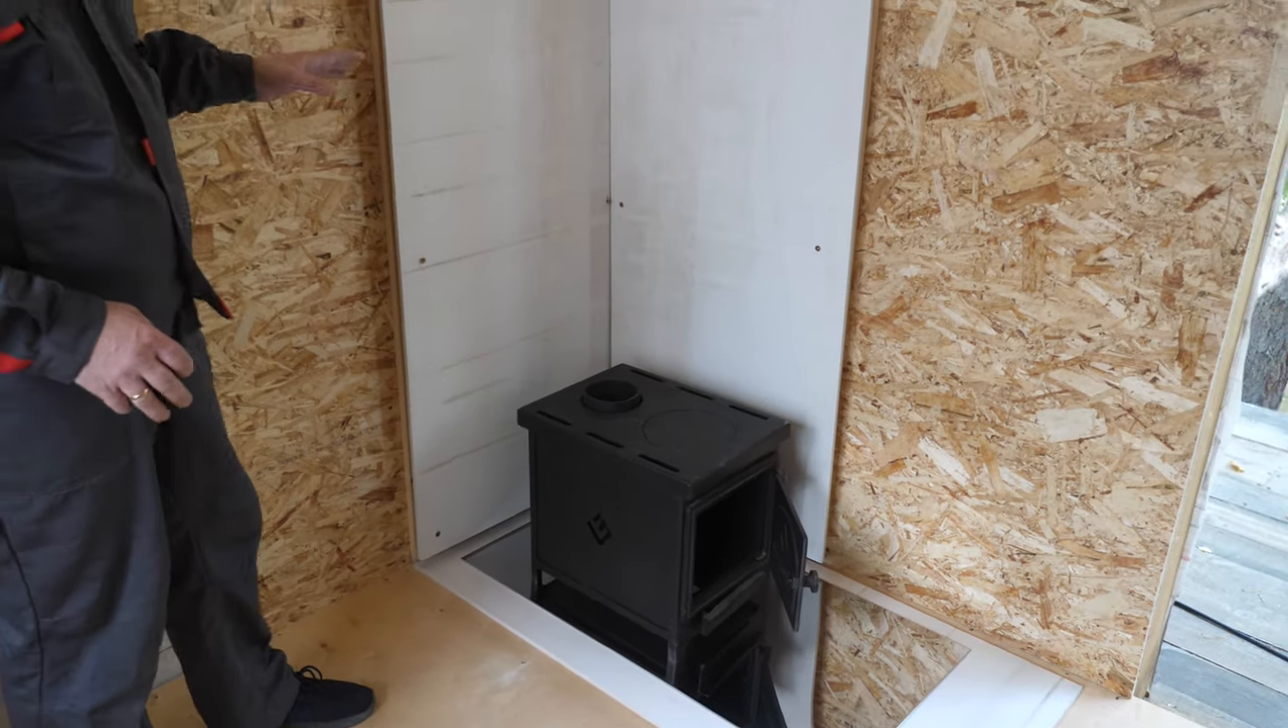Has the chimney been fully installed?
No.